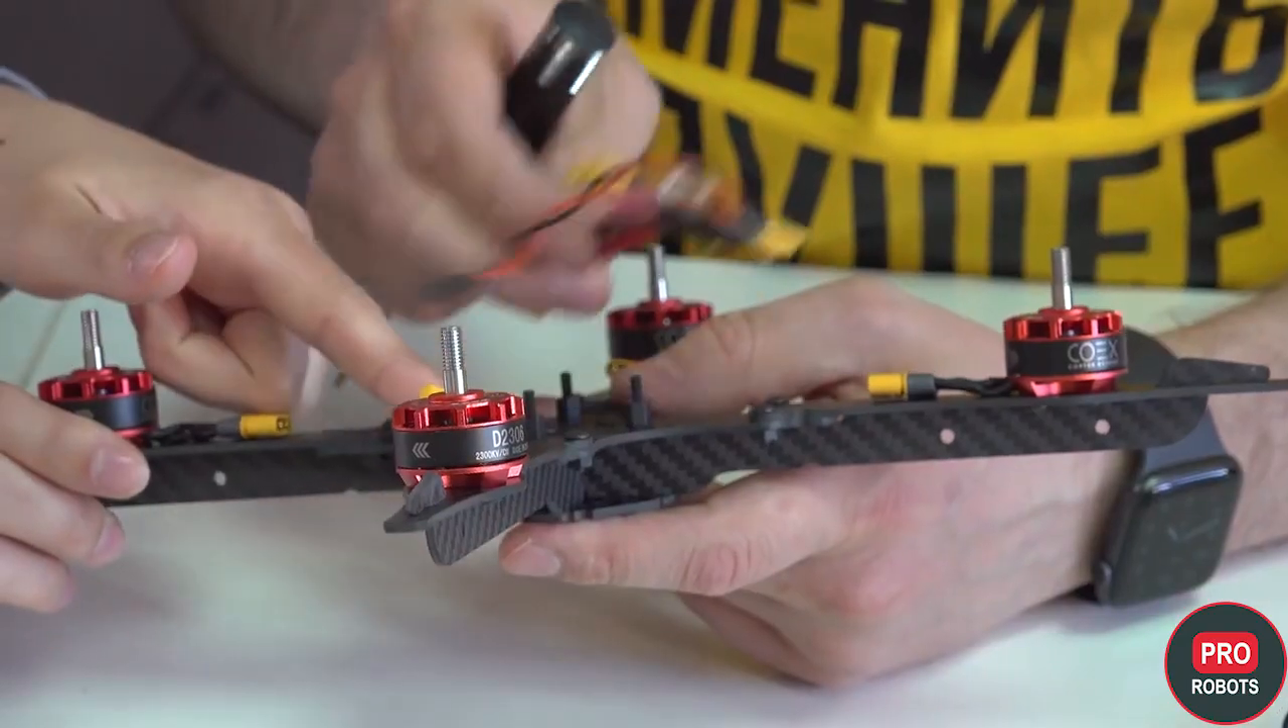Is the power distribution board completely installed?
No.